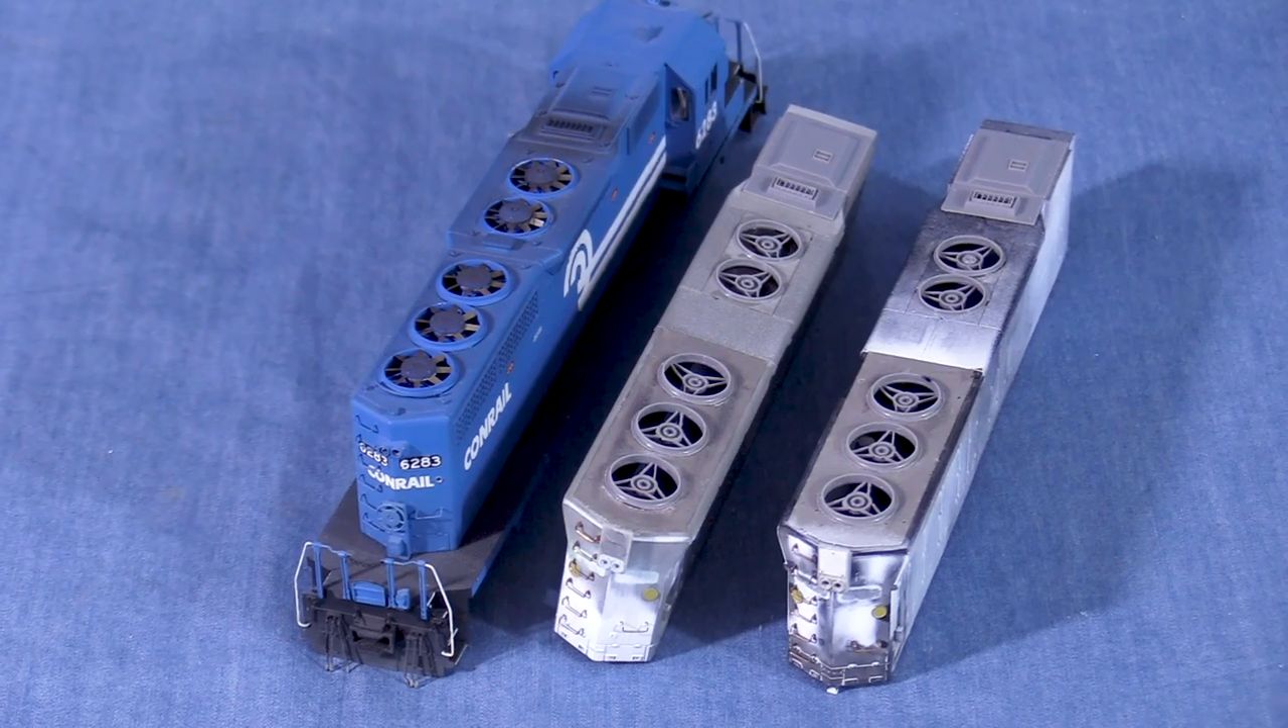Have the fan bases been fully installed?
Yes.